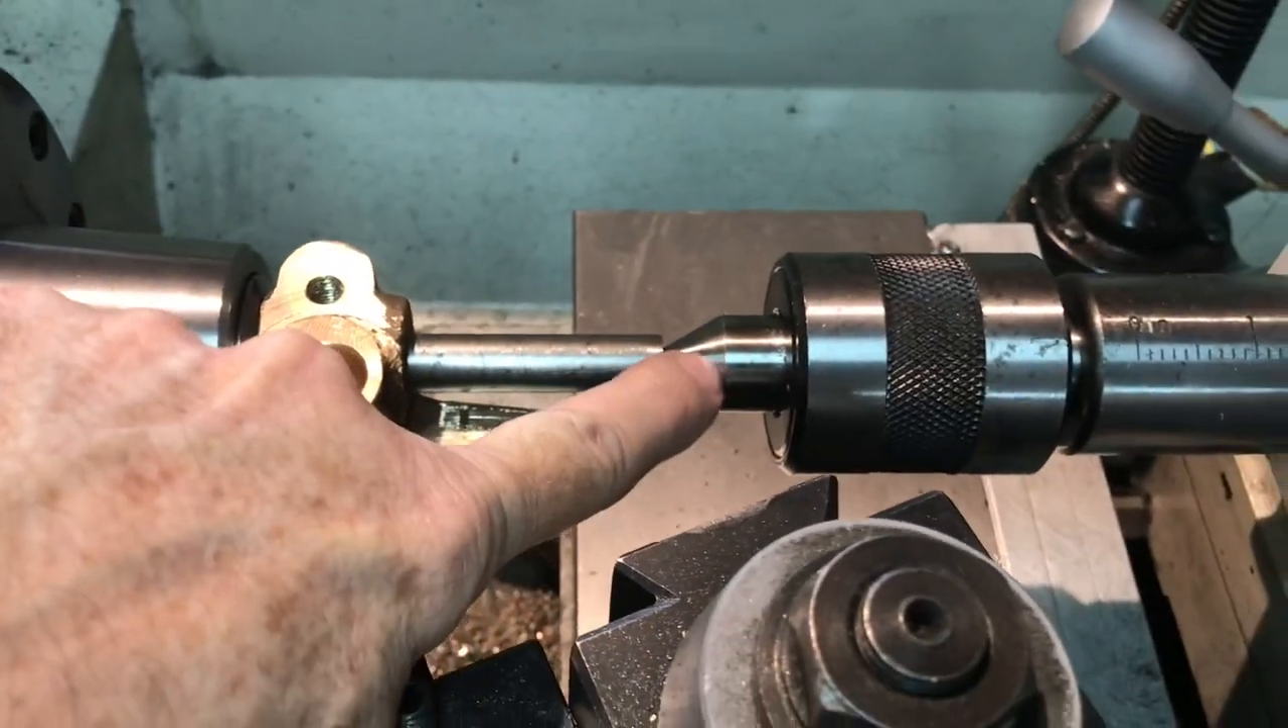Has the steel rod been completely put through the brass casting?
Yes.